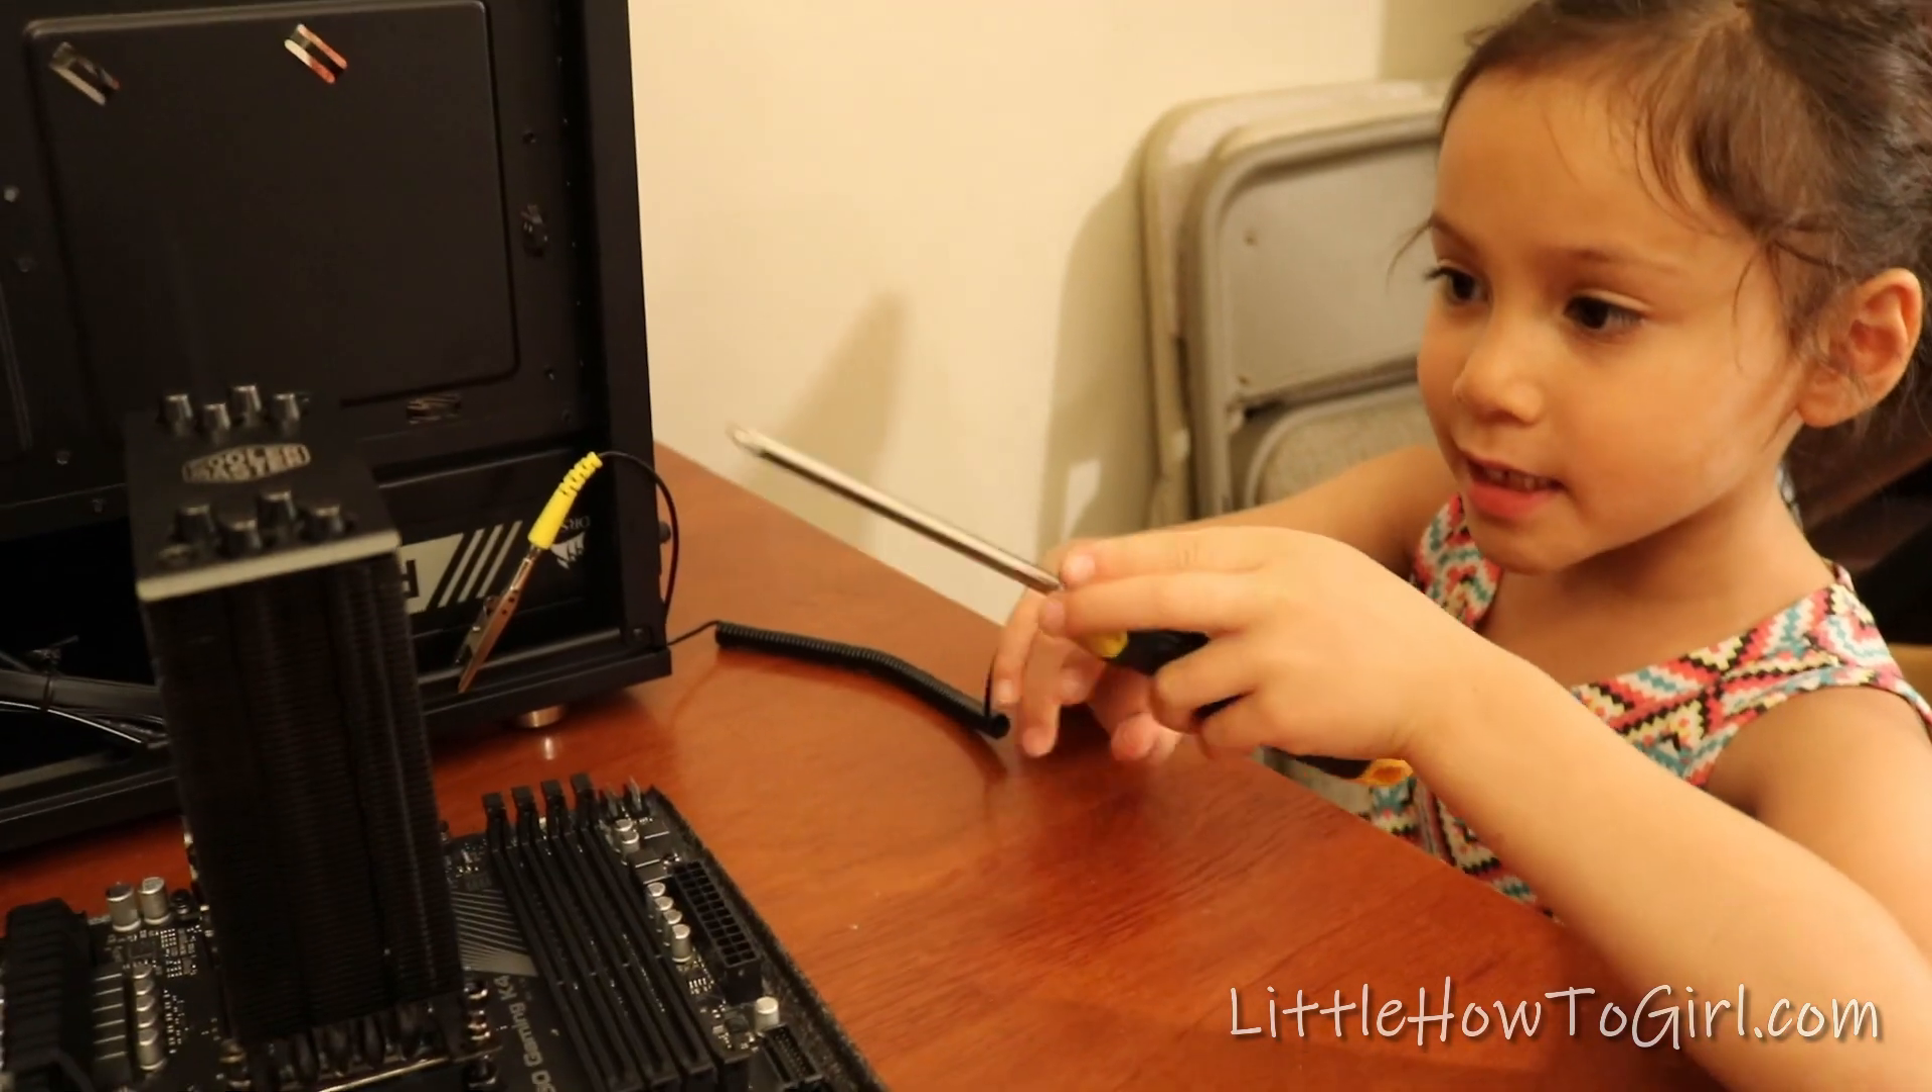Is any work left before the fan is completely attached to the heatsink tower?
Yes.